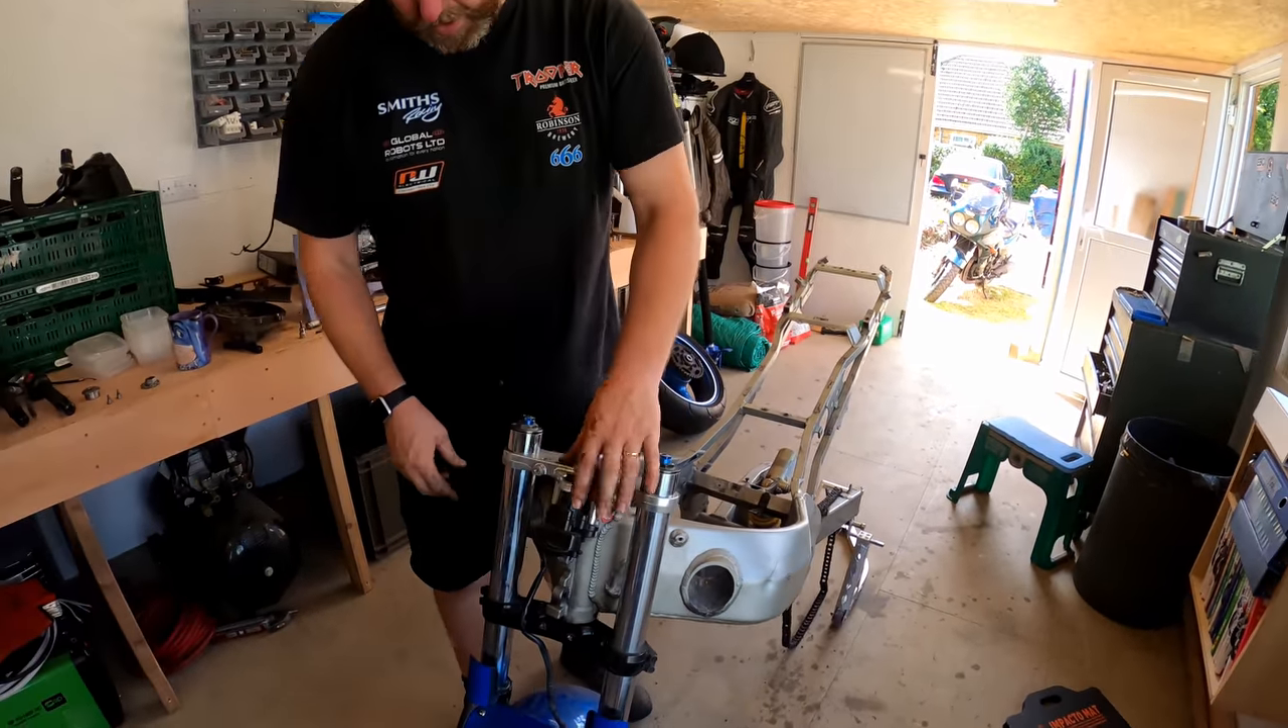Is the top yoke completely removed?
No.